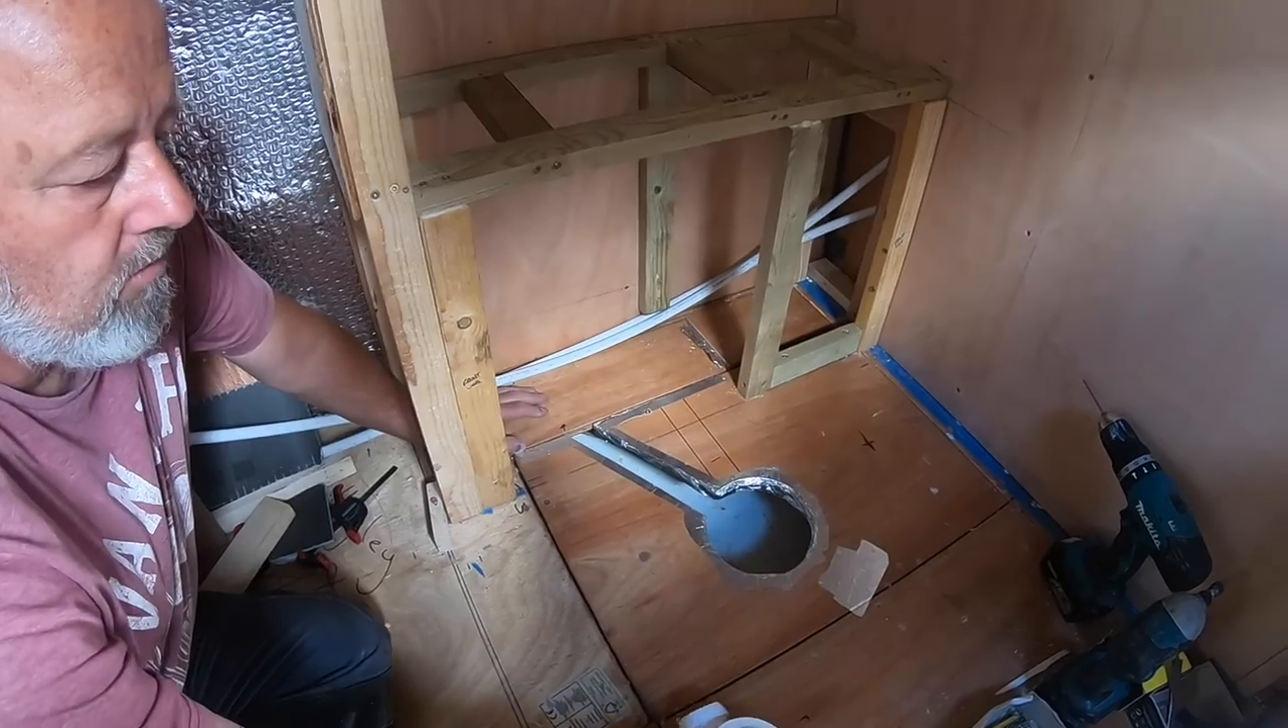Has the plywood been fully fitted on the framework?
No.